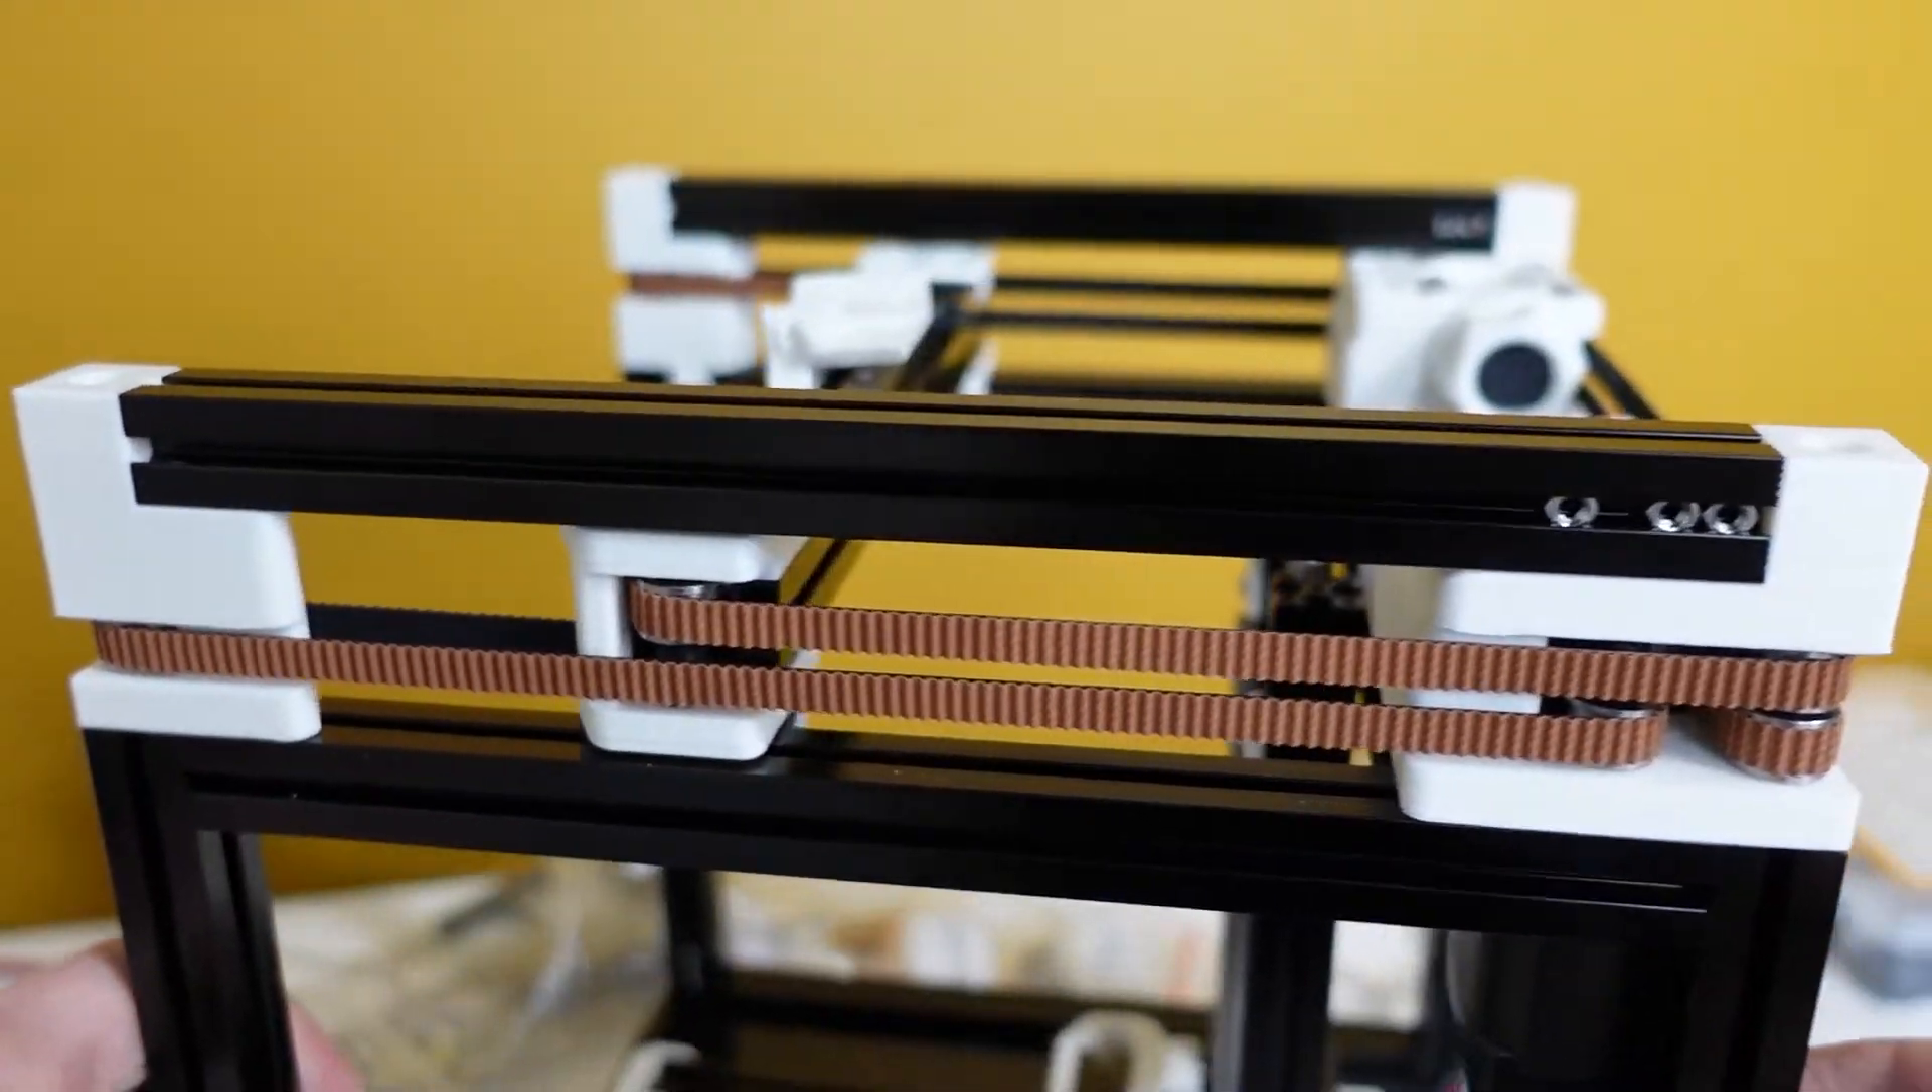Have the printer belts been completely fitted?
Yes.